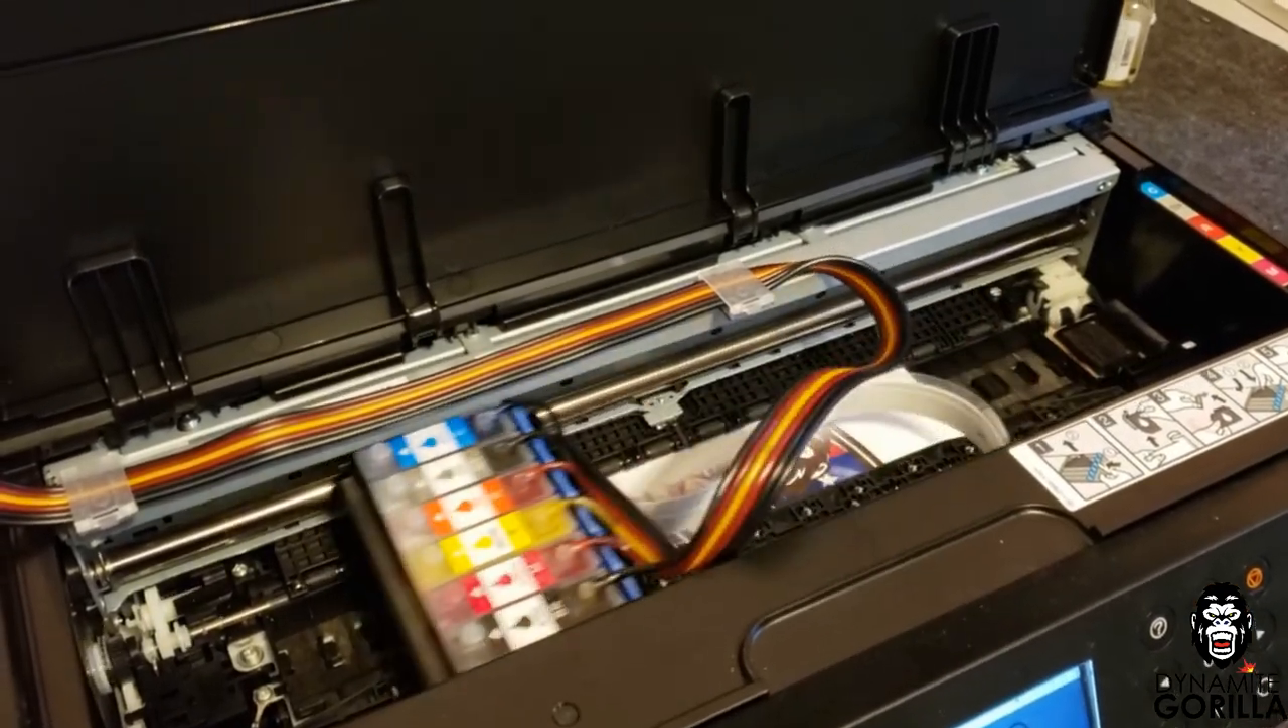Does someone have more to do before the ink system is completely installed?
No.